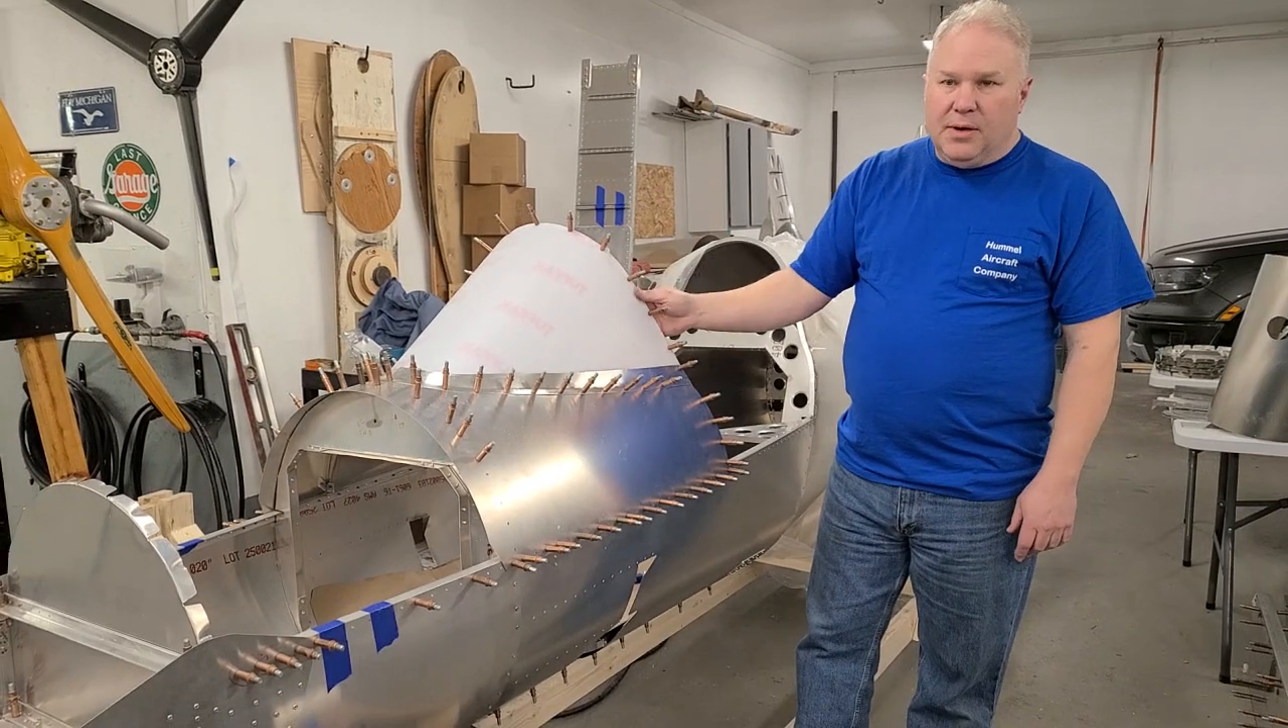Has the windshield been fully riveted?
No.